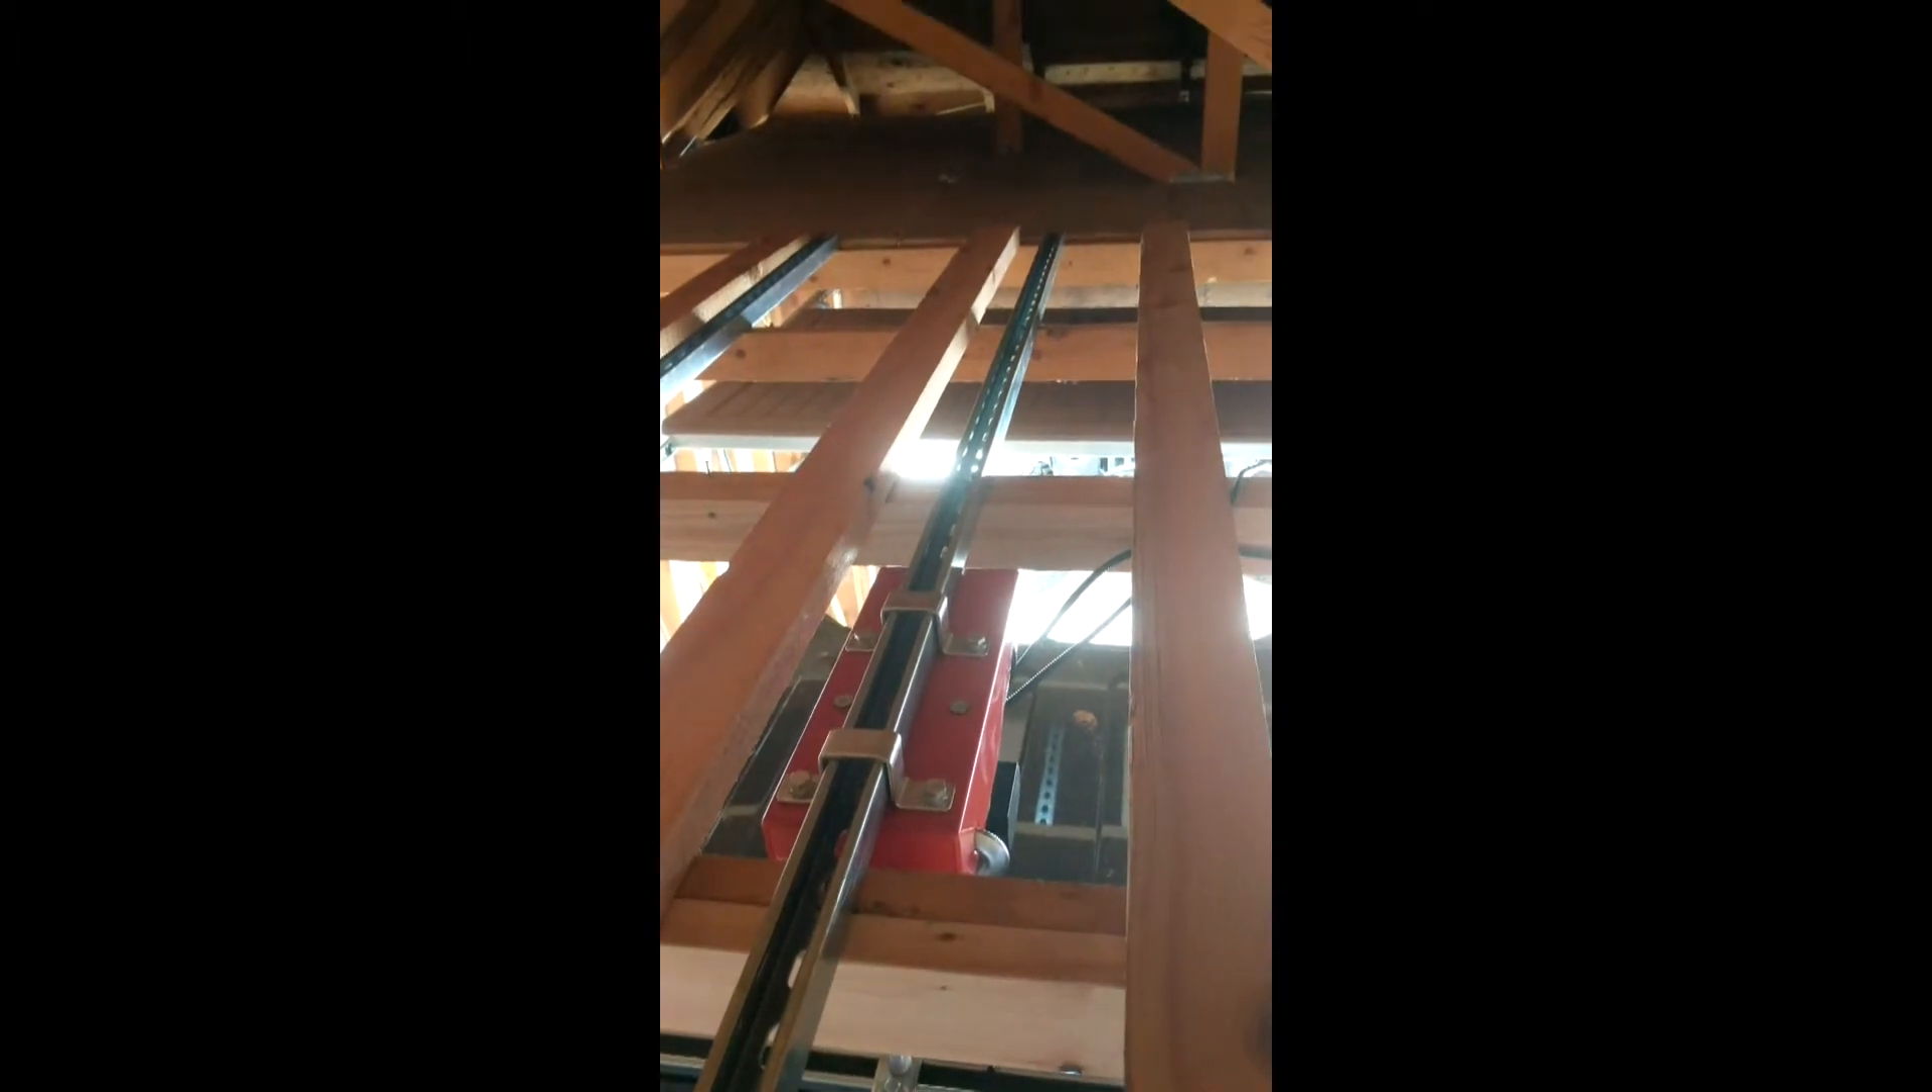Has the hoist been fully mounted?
Yes.